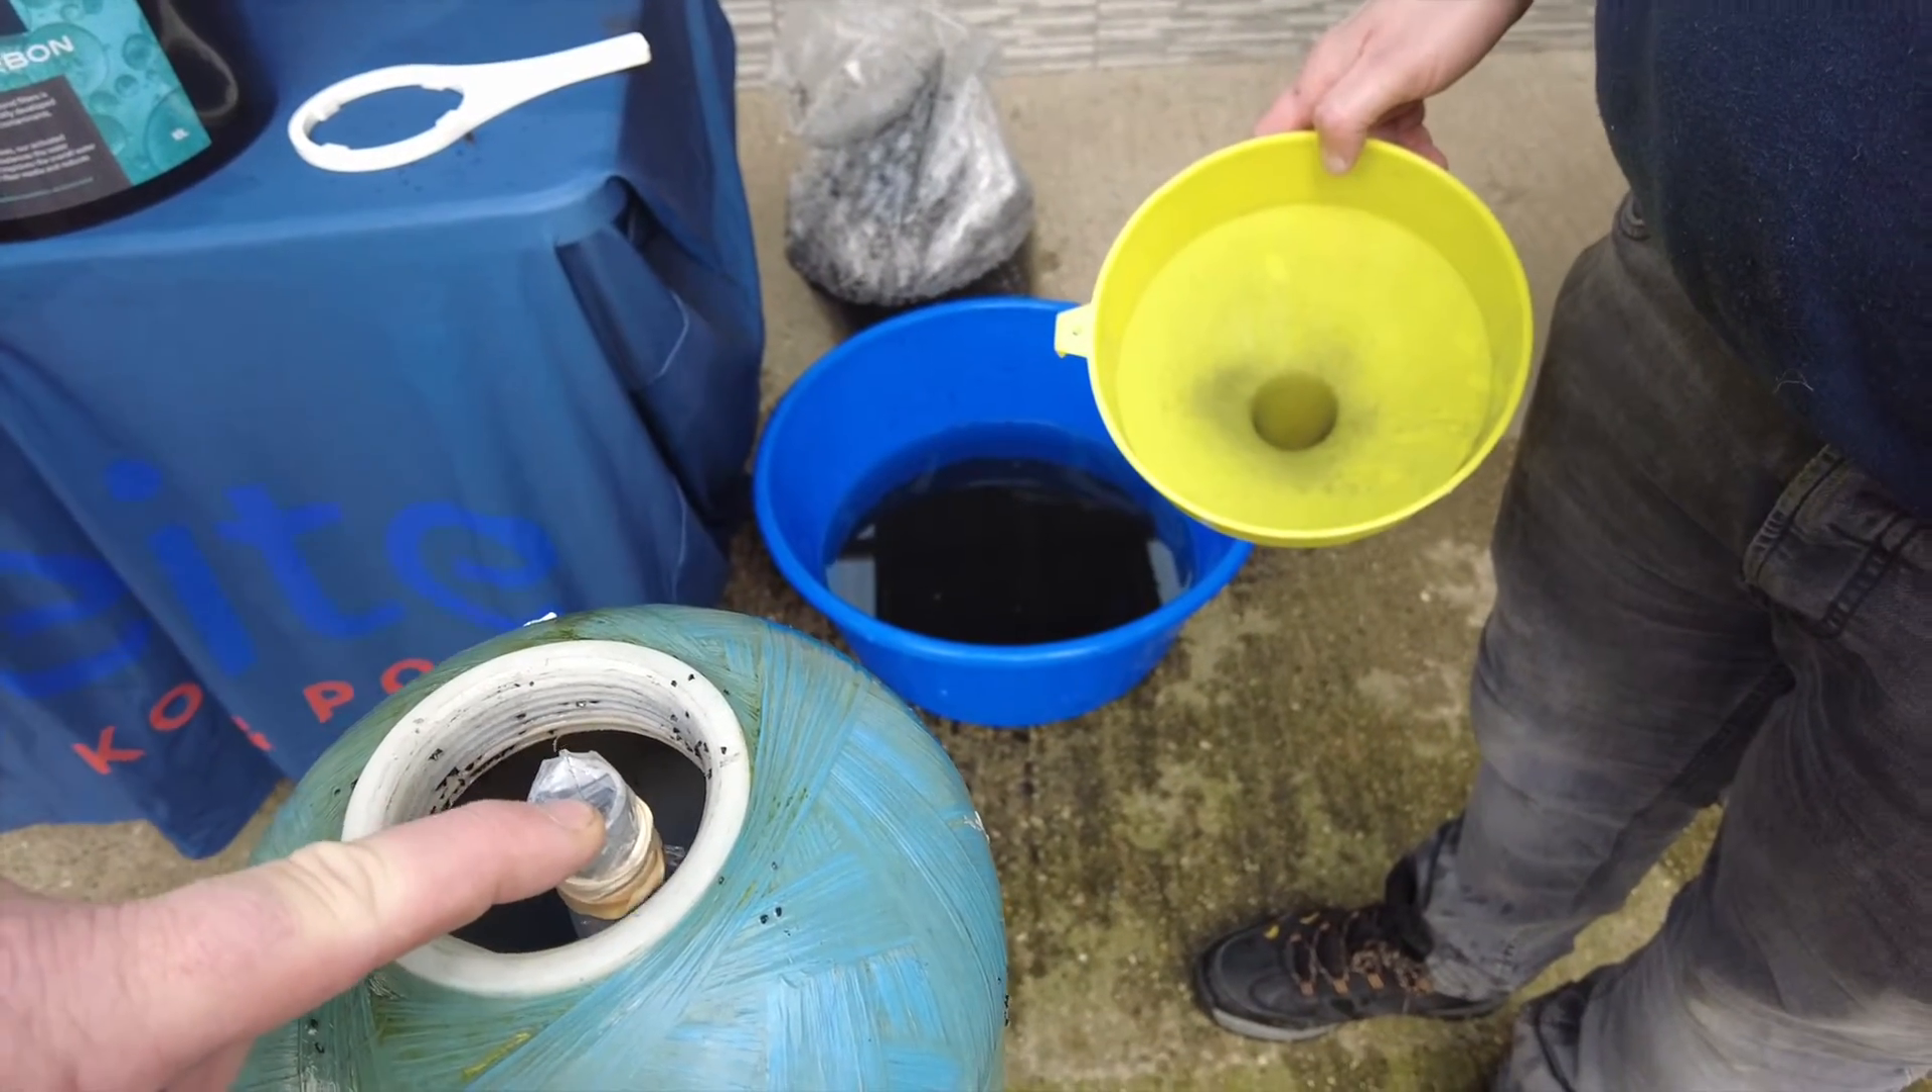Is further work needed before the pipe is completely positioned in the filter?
No.